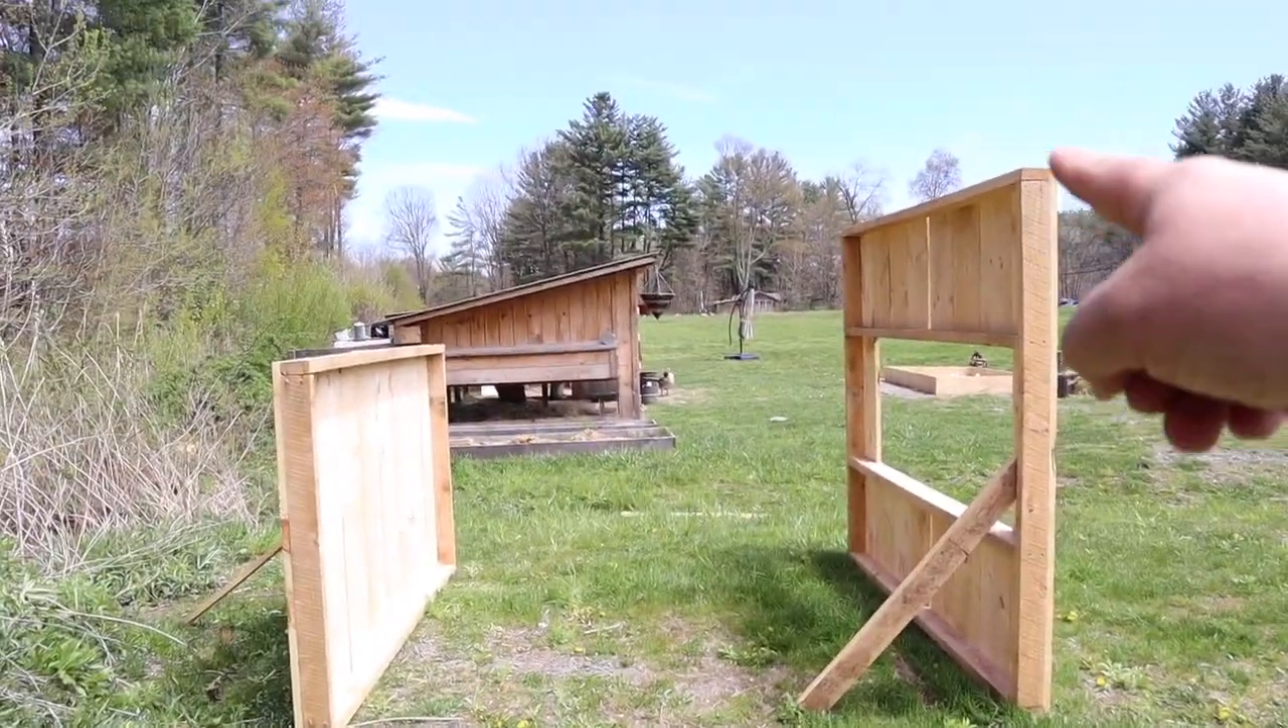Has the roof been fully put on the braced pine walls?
No.